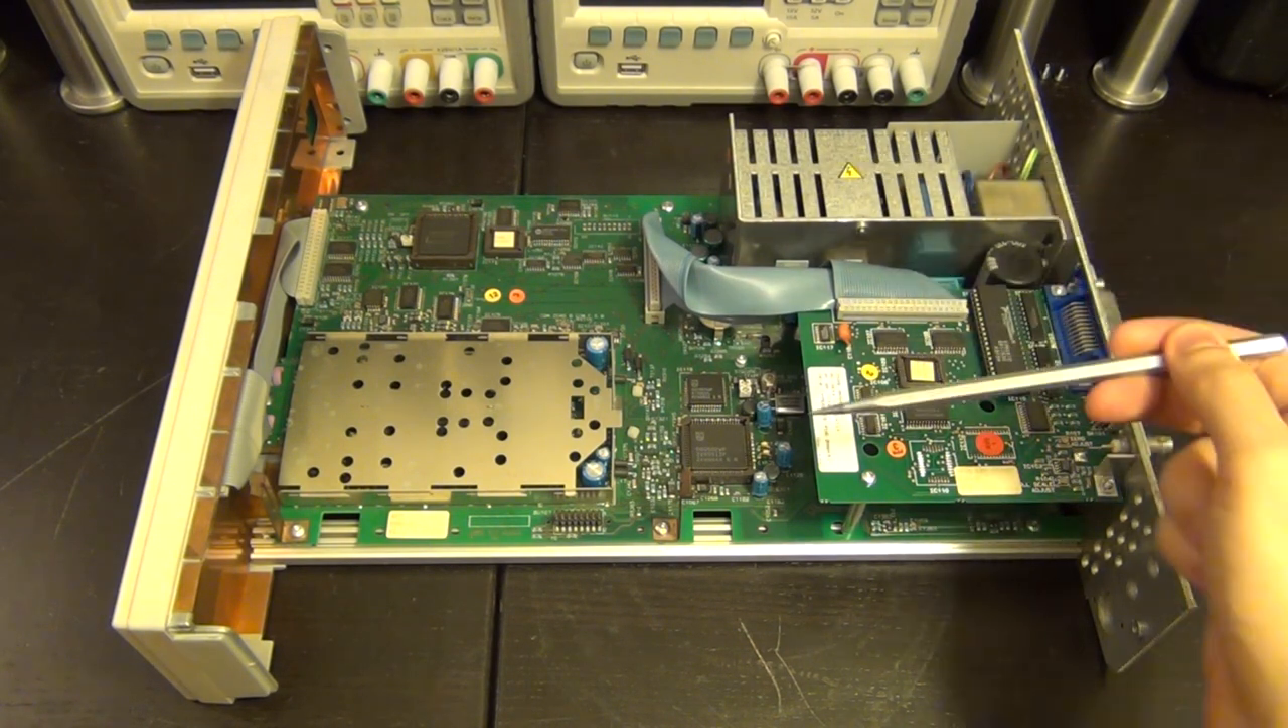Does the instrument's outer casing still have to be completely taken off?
No.